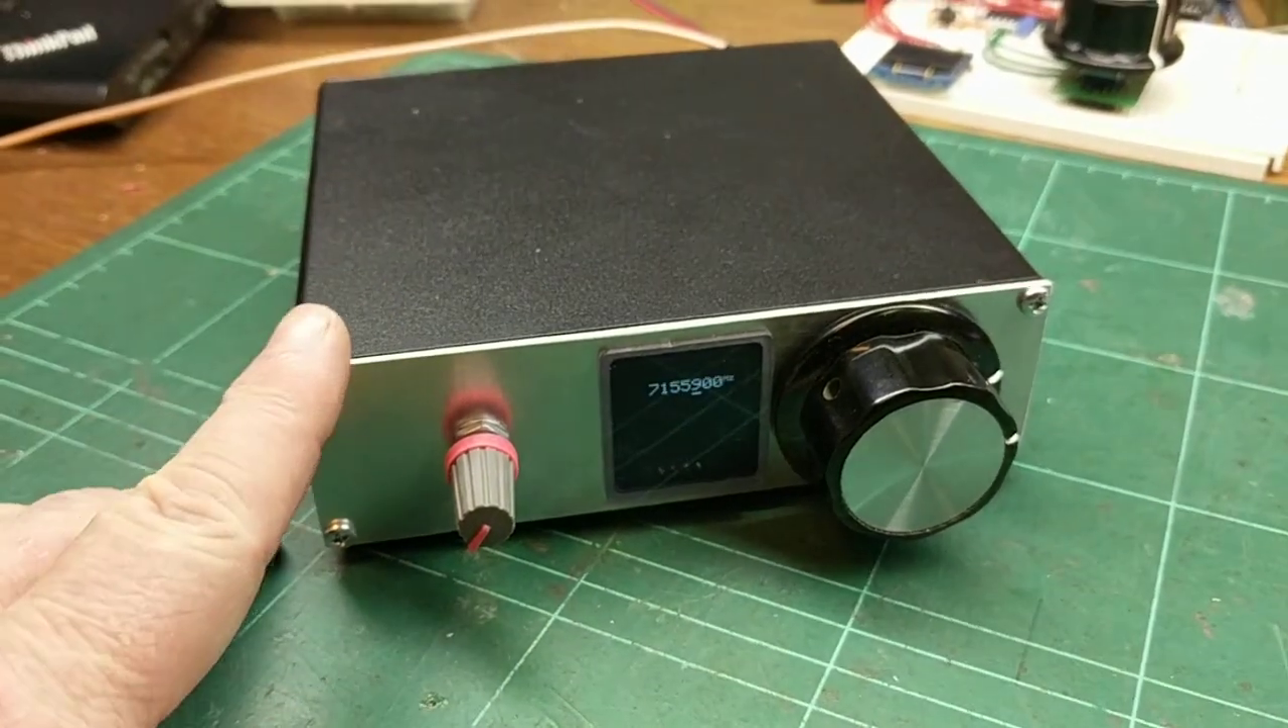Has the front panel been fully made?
Yes.